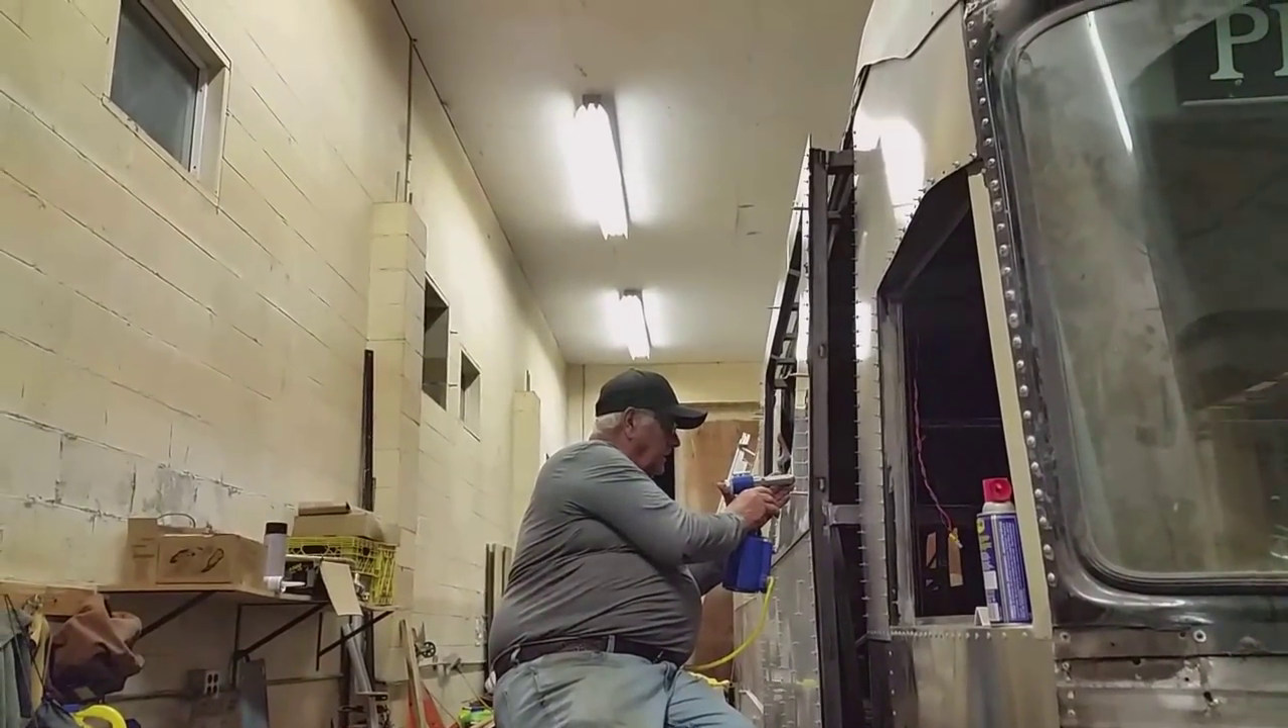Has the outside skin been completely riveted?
No.